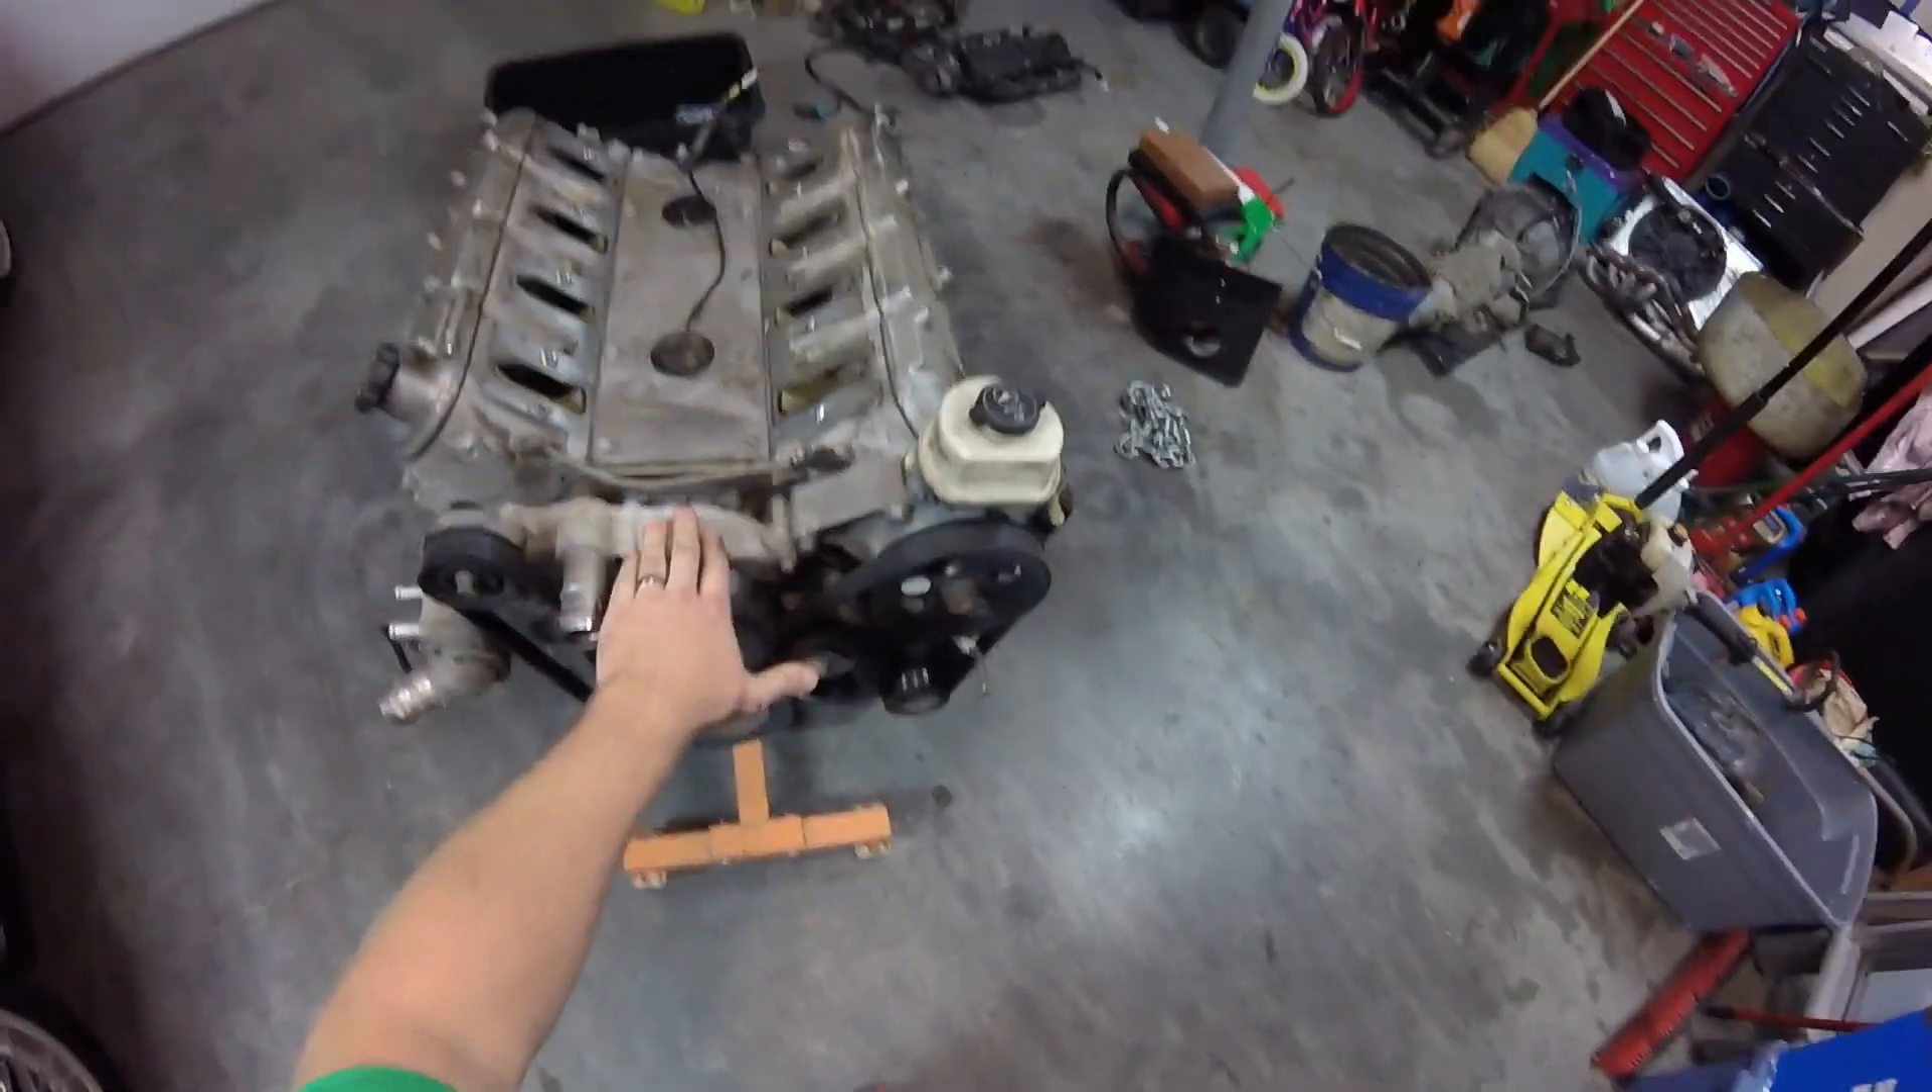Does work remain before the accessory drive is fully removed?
Yes.